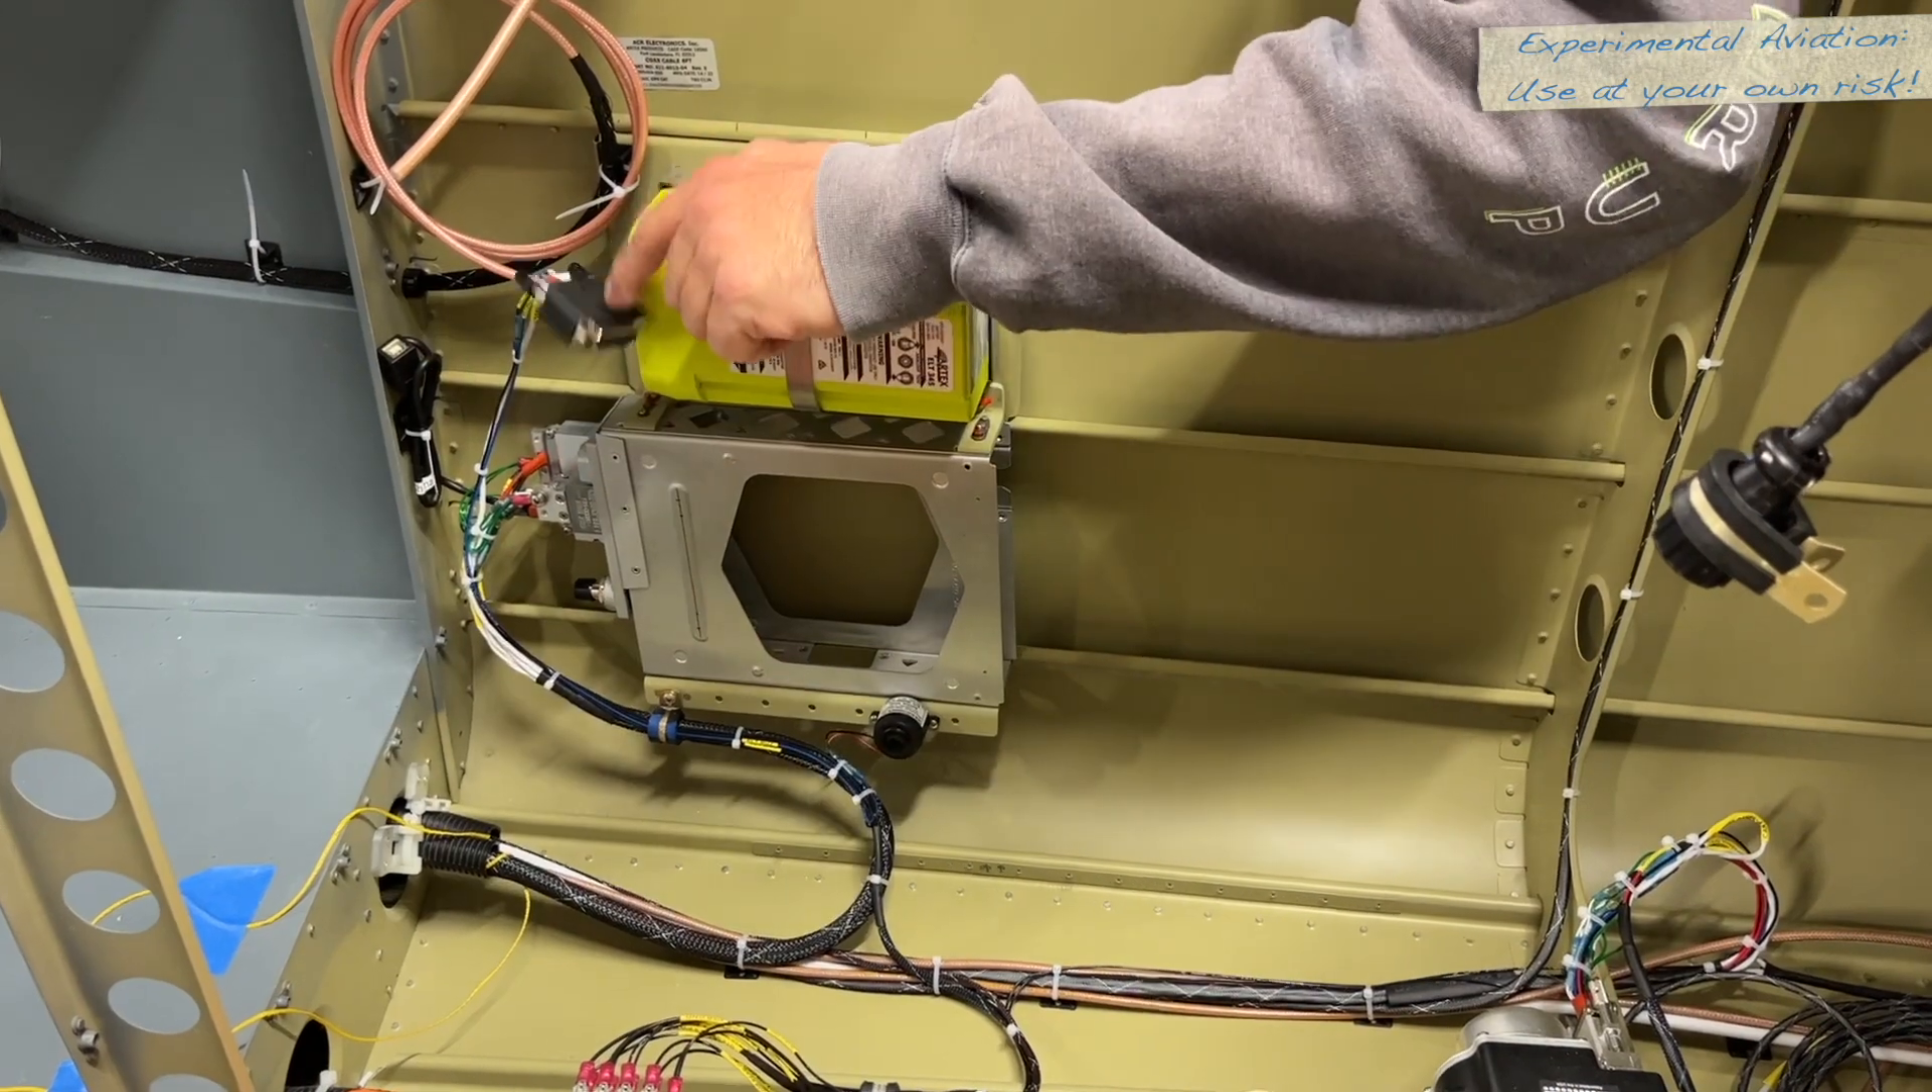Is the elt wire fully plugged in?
No.